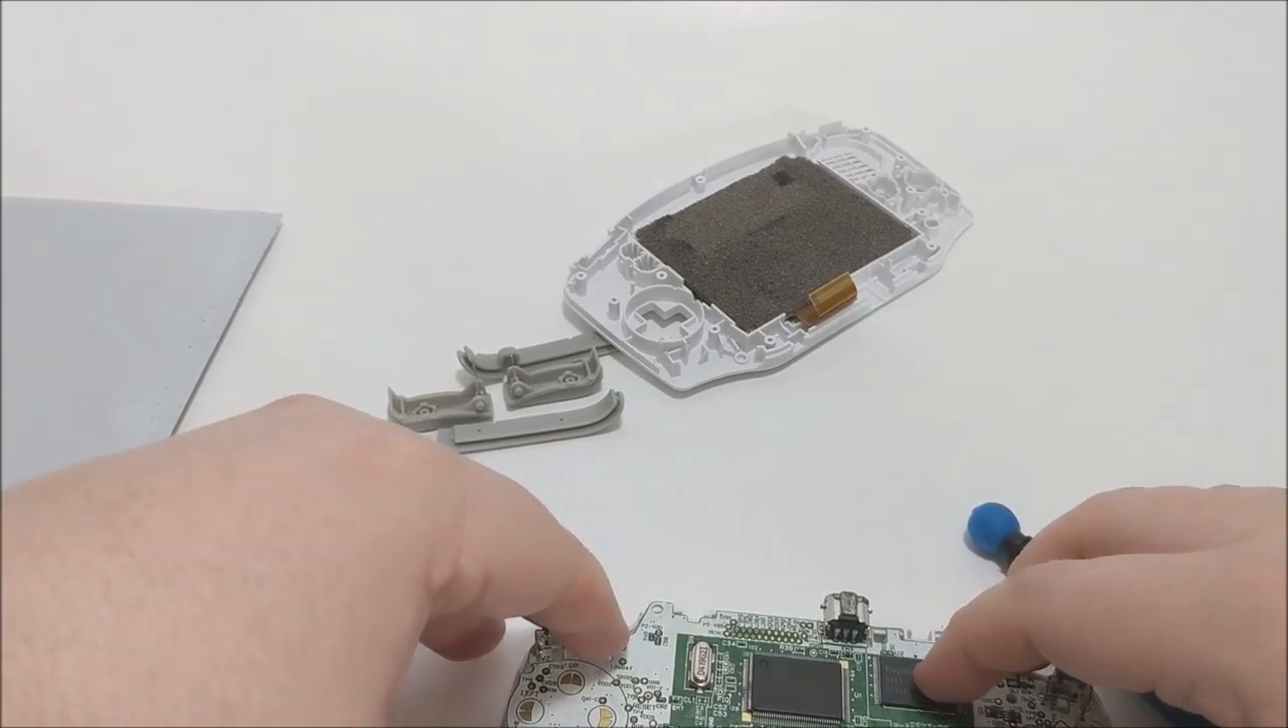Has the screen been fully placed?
Yes.